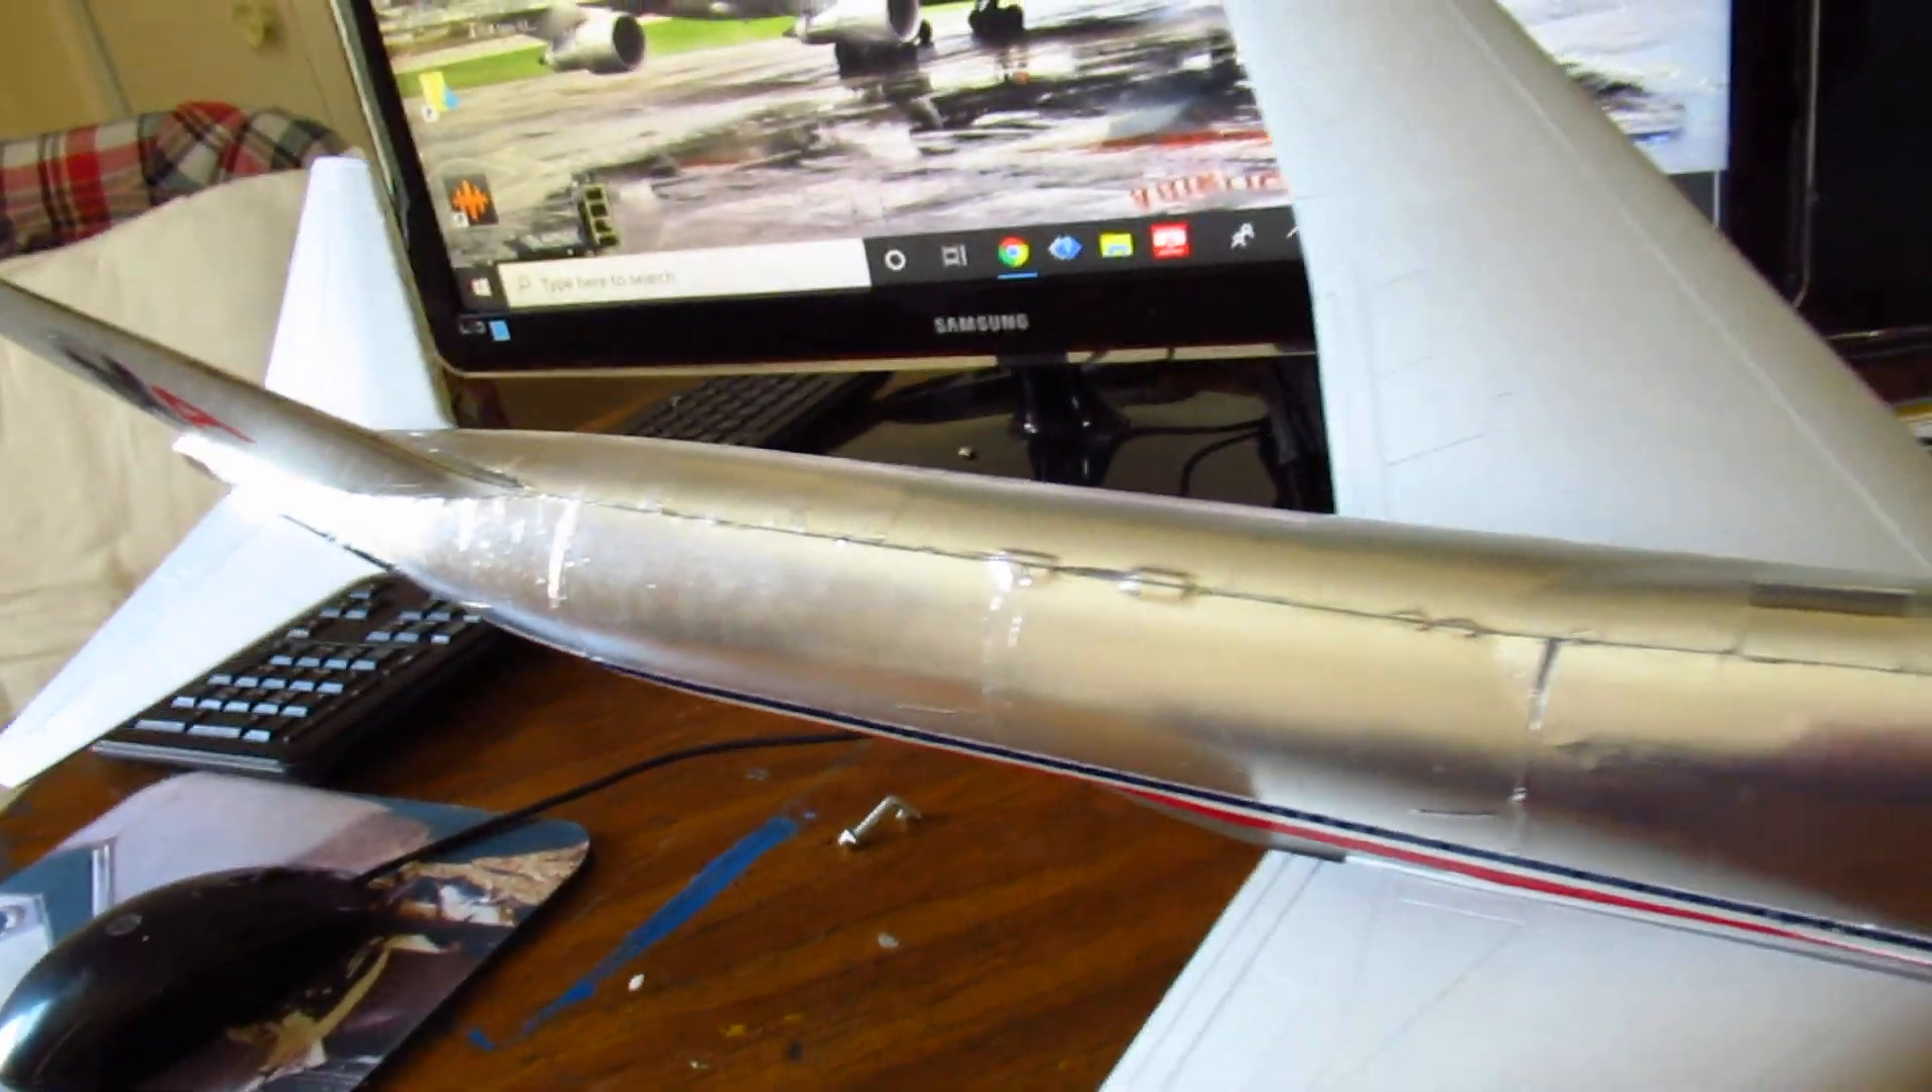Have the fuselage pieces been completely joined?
Yes.